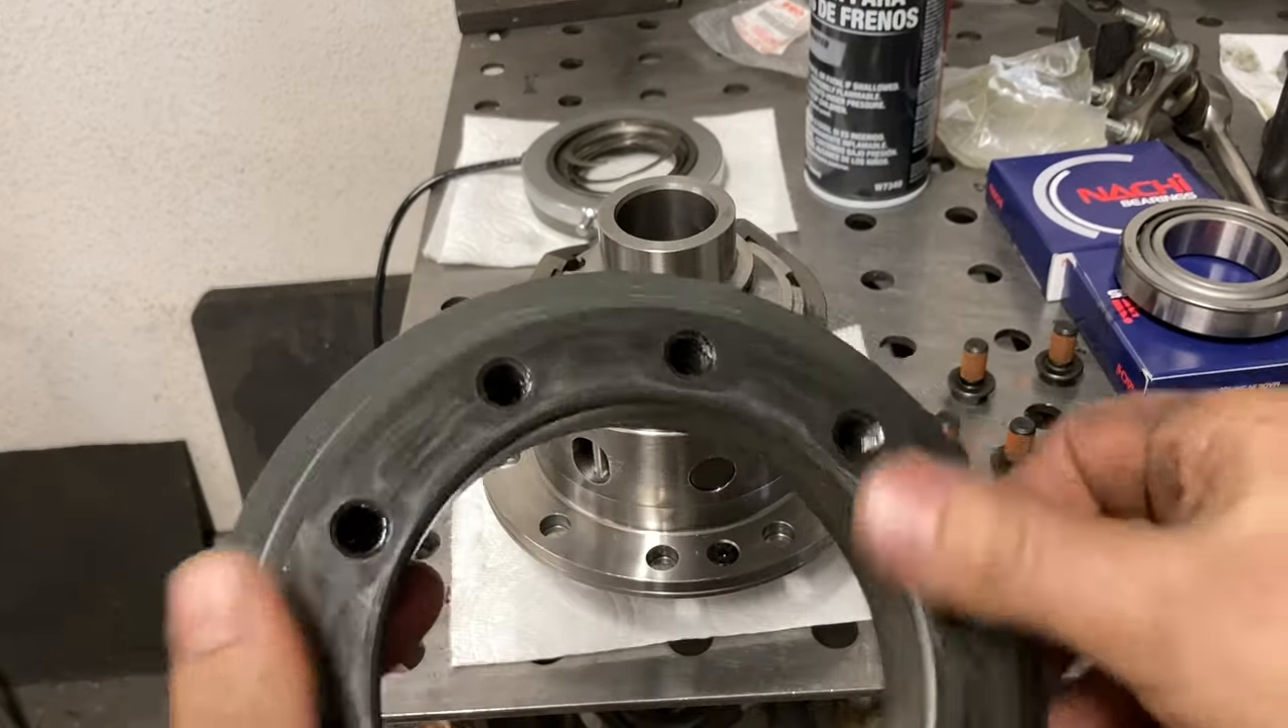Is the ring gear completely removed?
Yes.